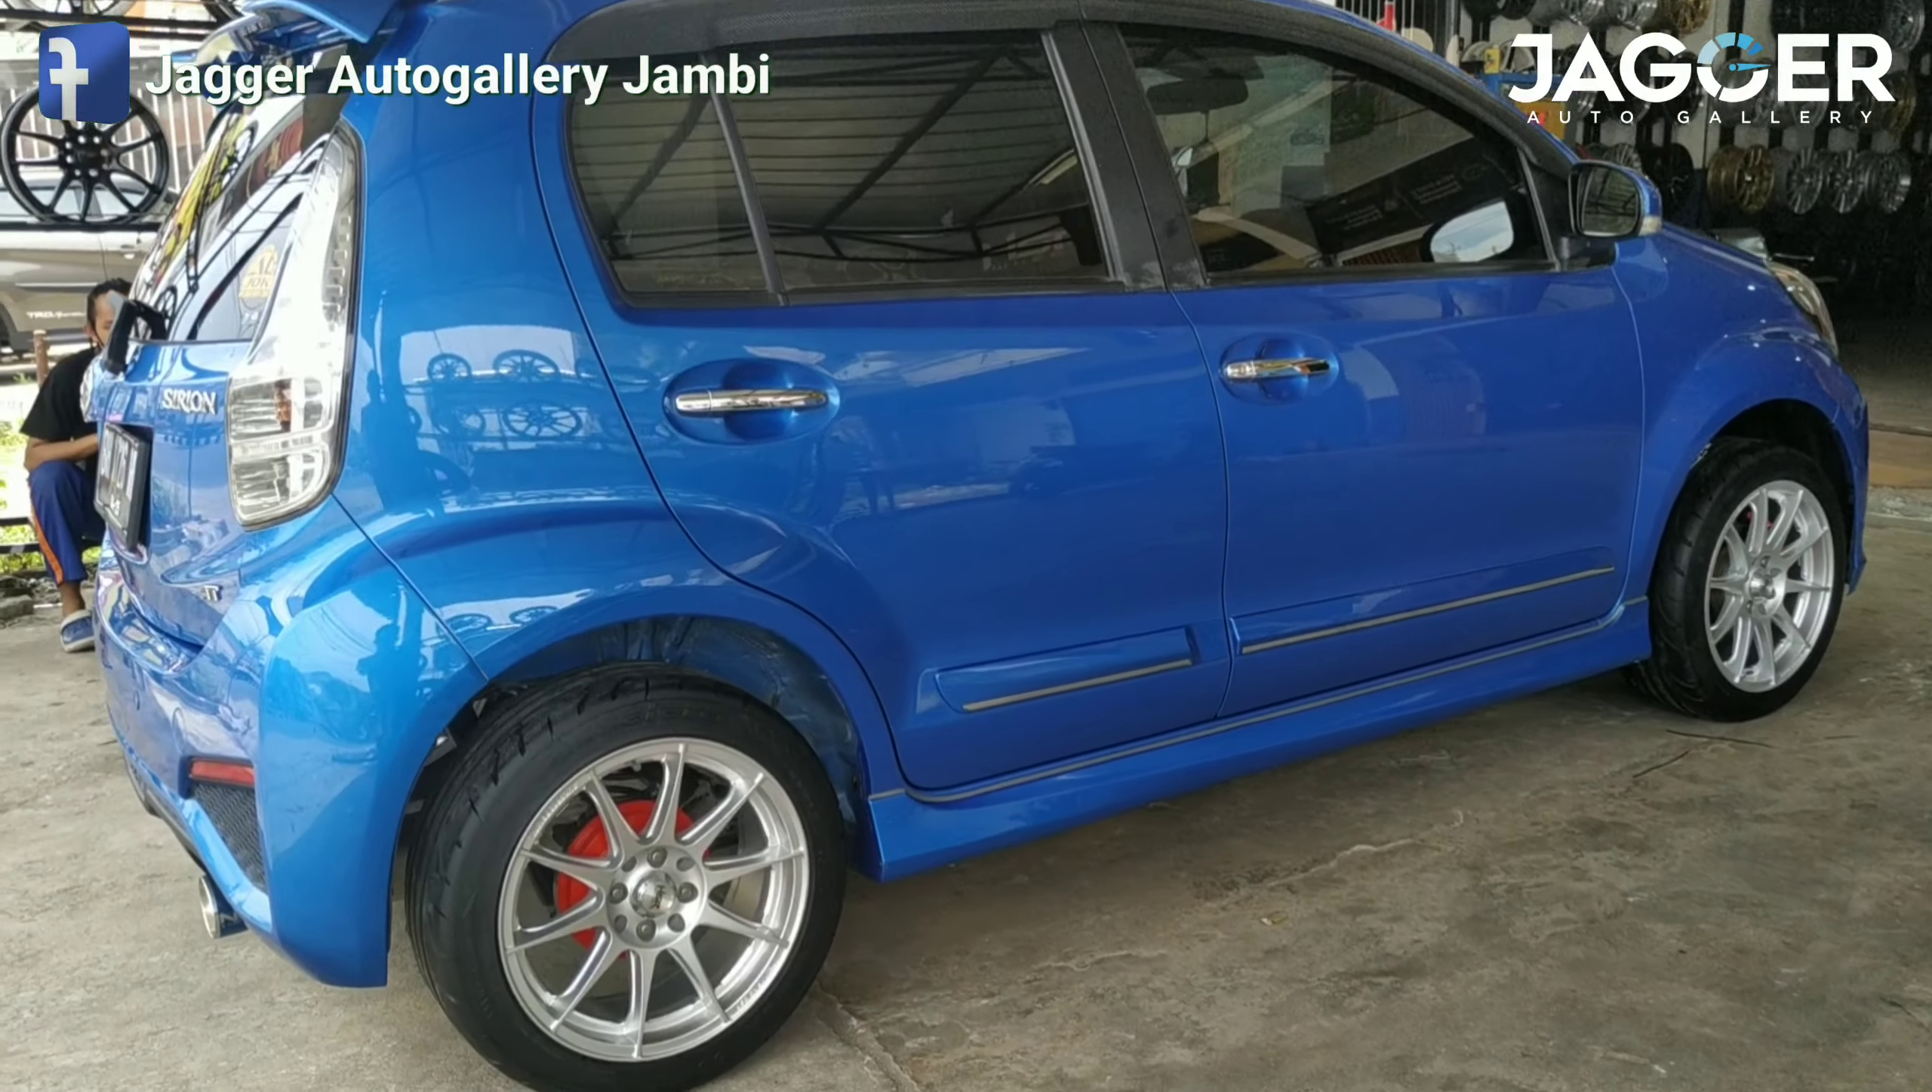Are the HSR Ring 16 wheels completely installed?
Yes.